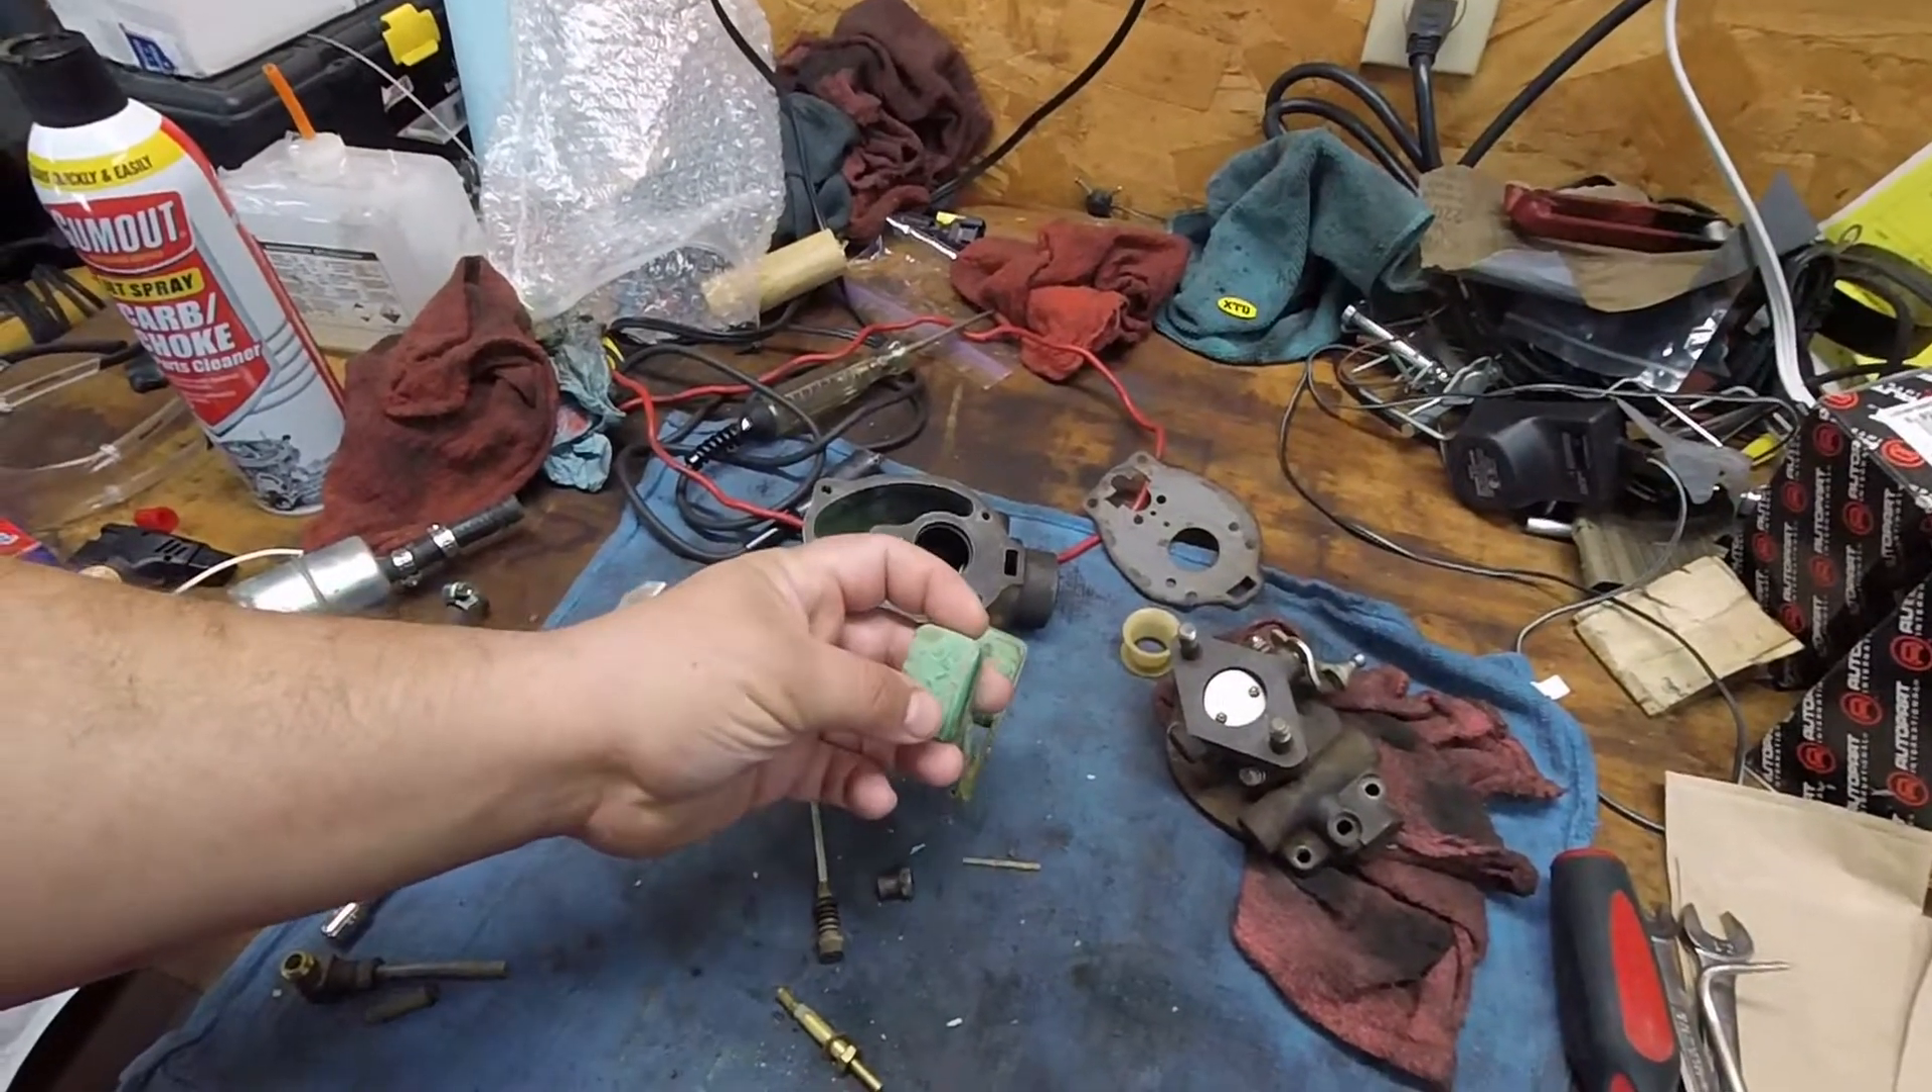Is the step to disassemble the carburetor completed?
Yes.